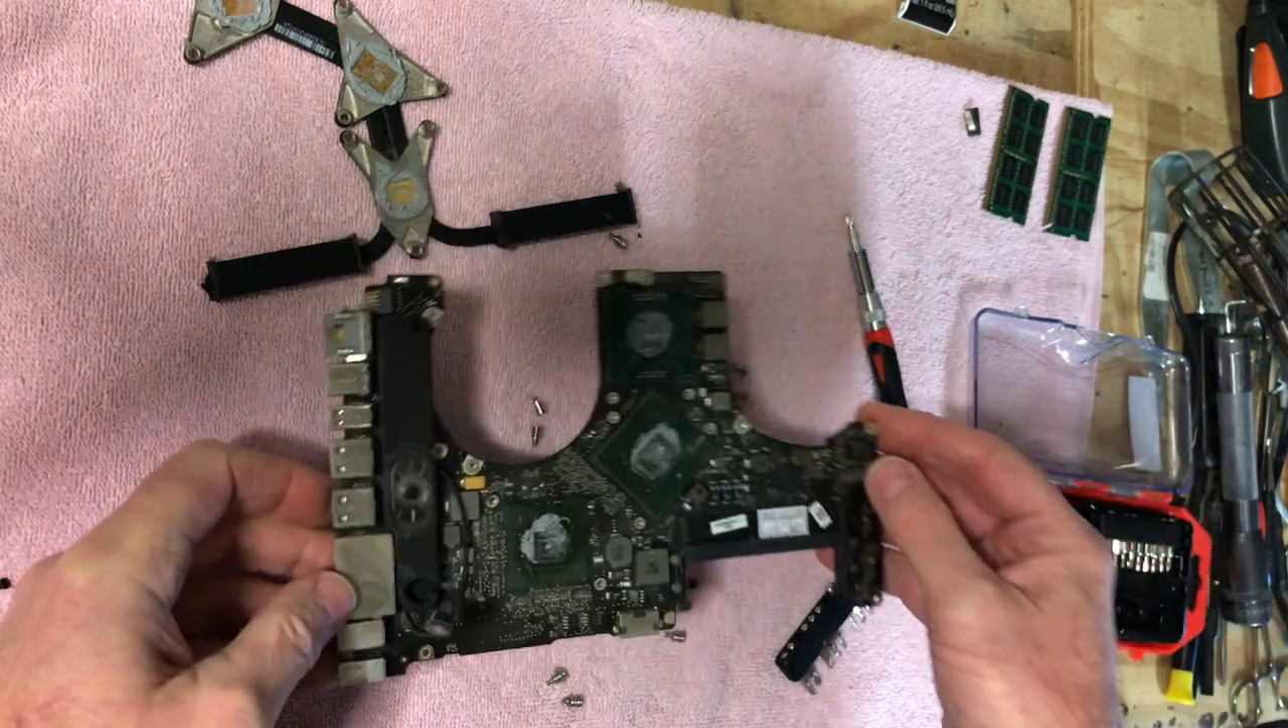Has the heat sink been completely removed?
Yes.